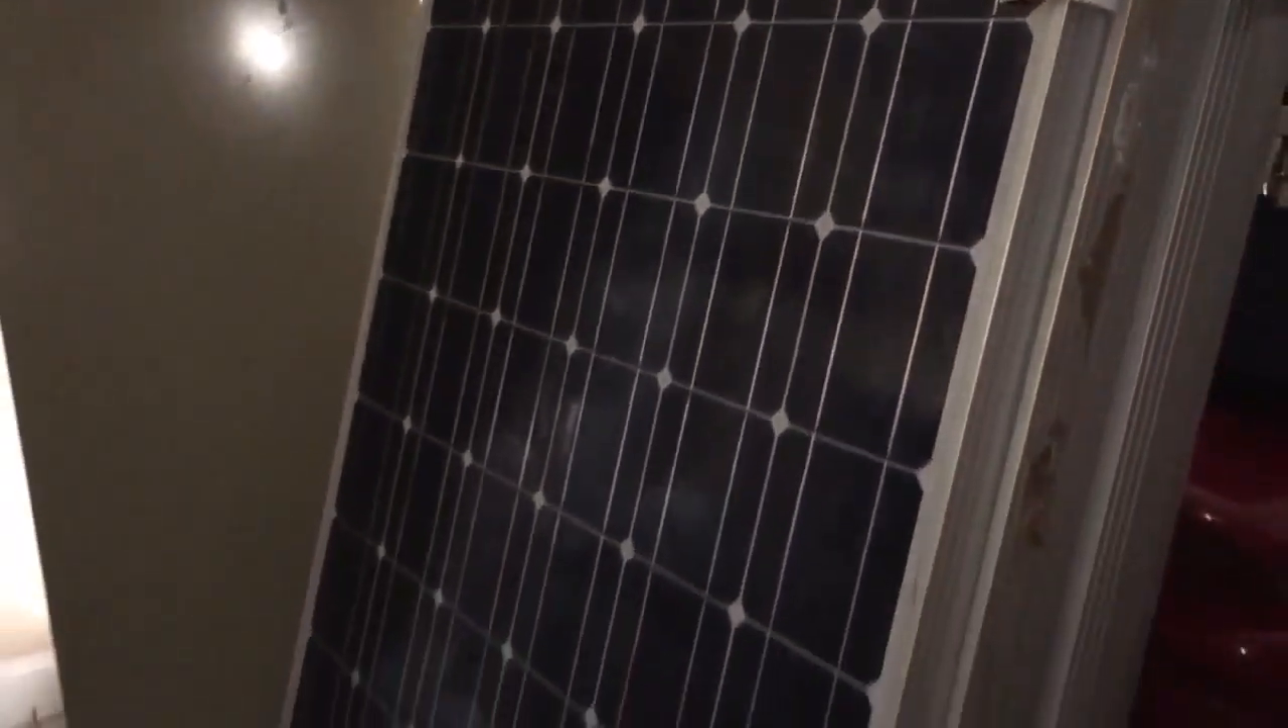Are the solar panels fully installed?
No.